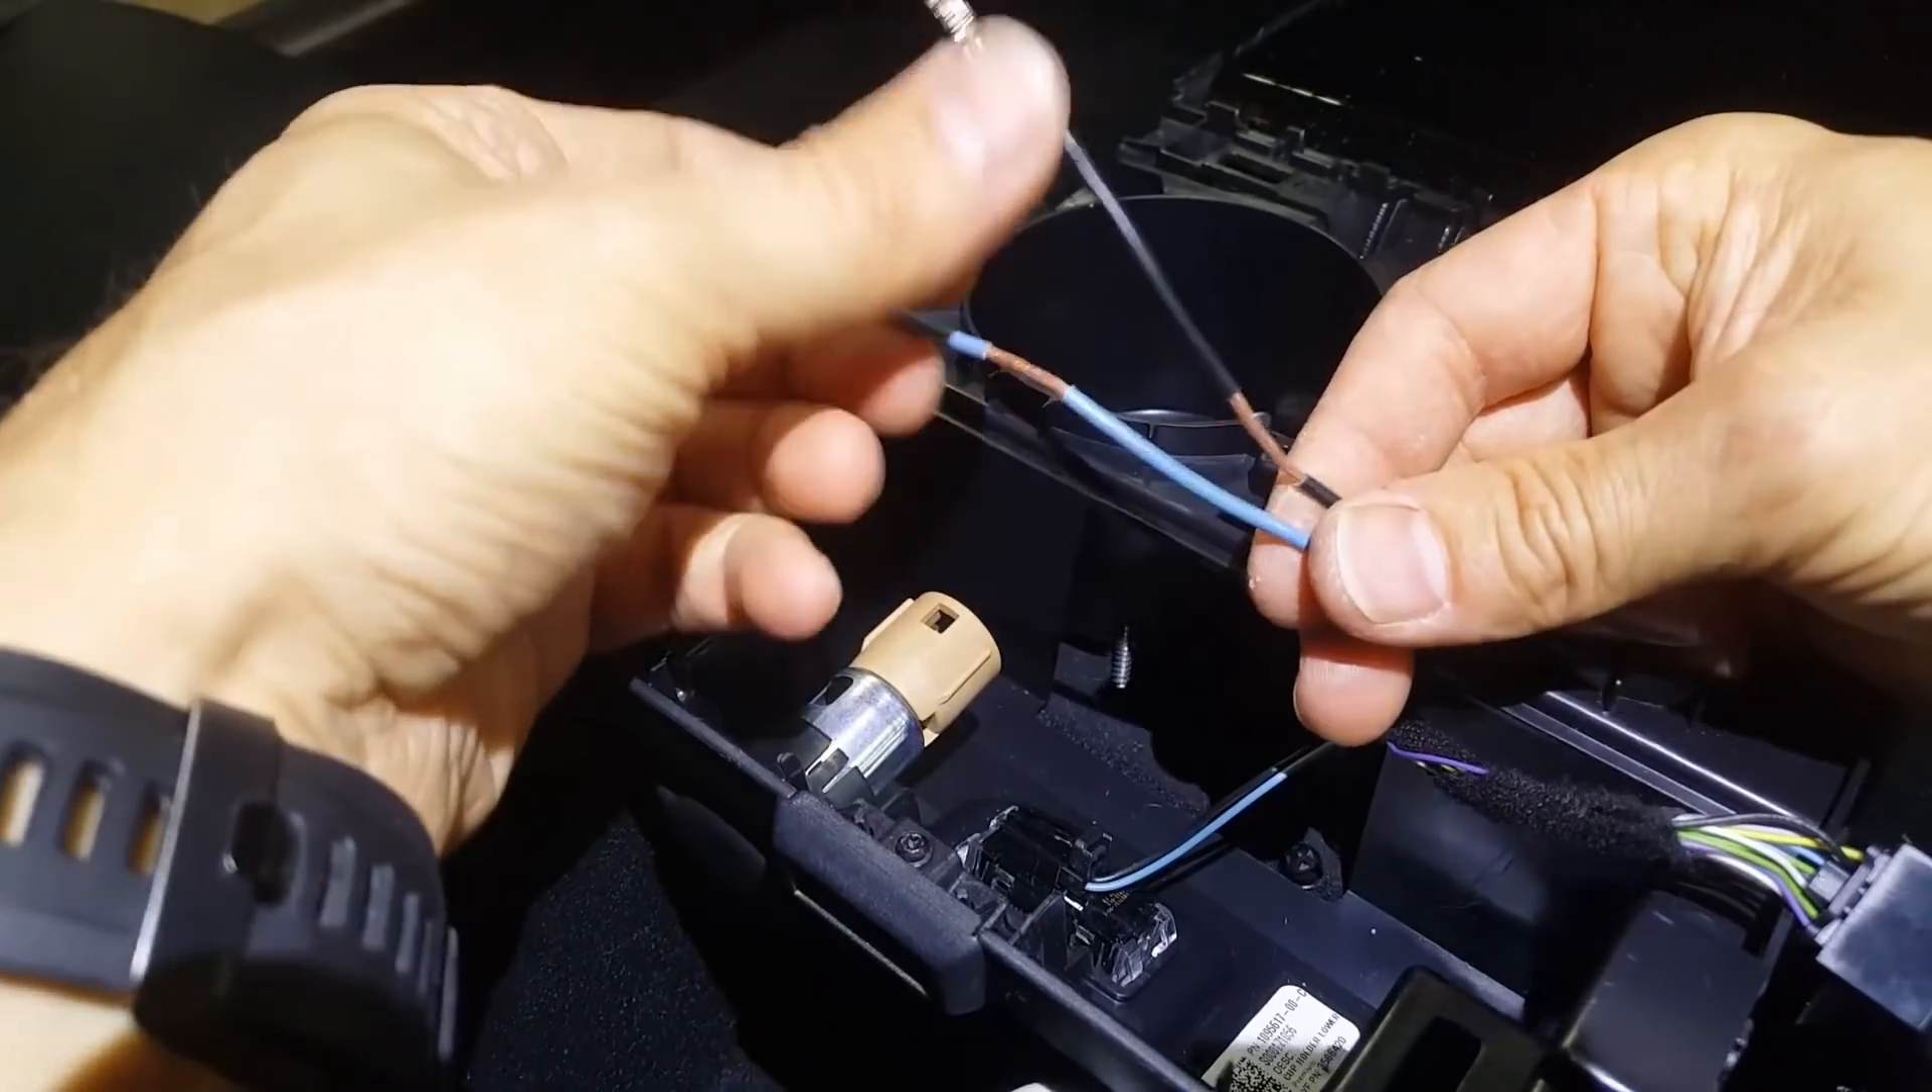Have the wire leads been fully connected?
No.